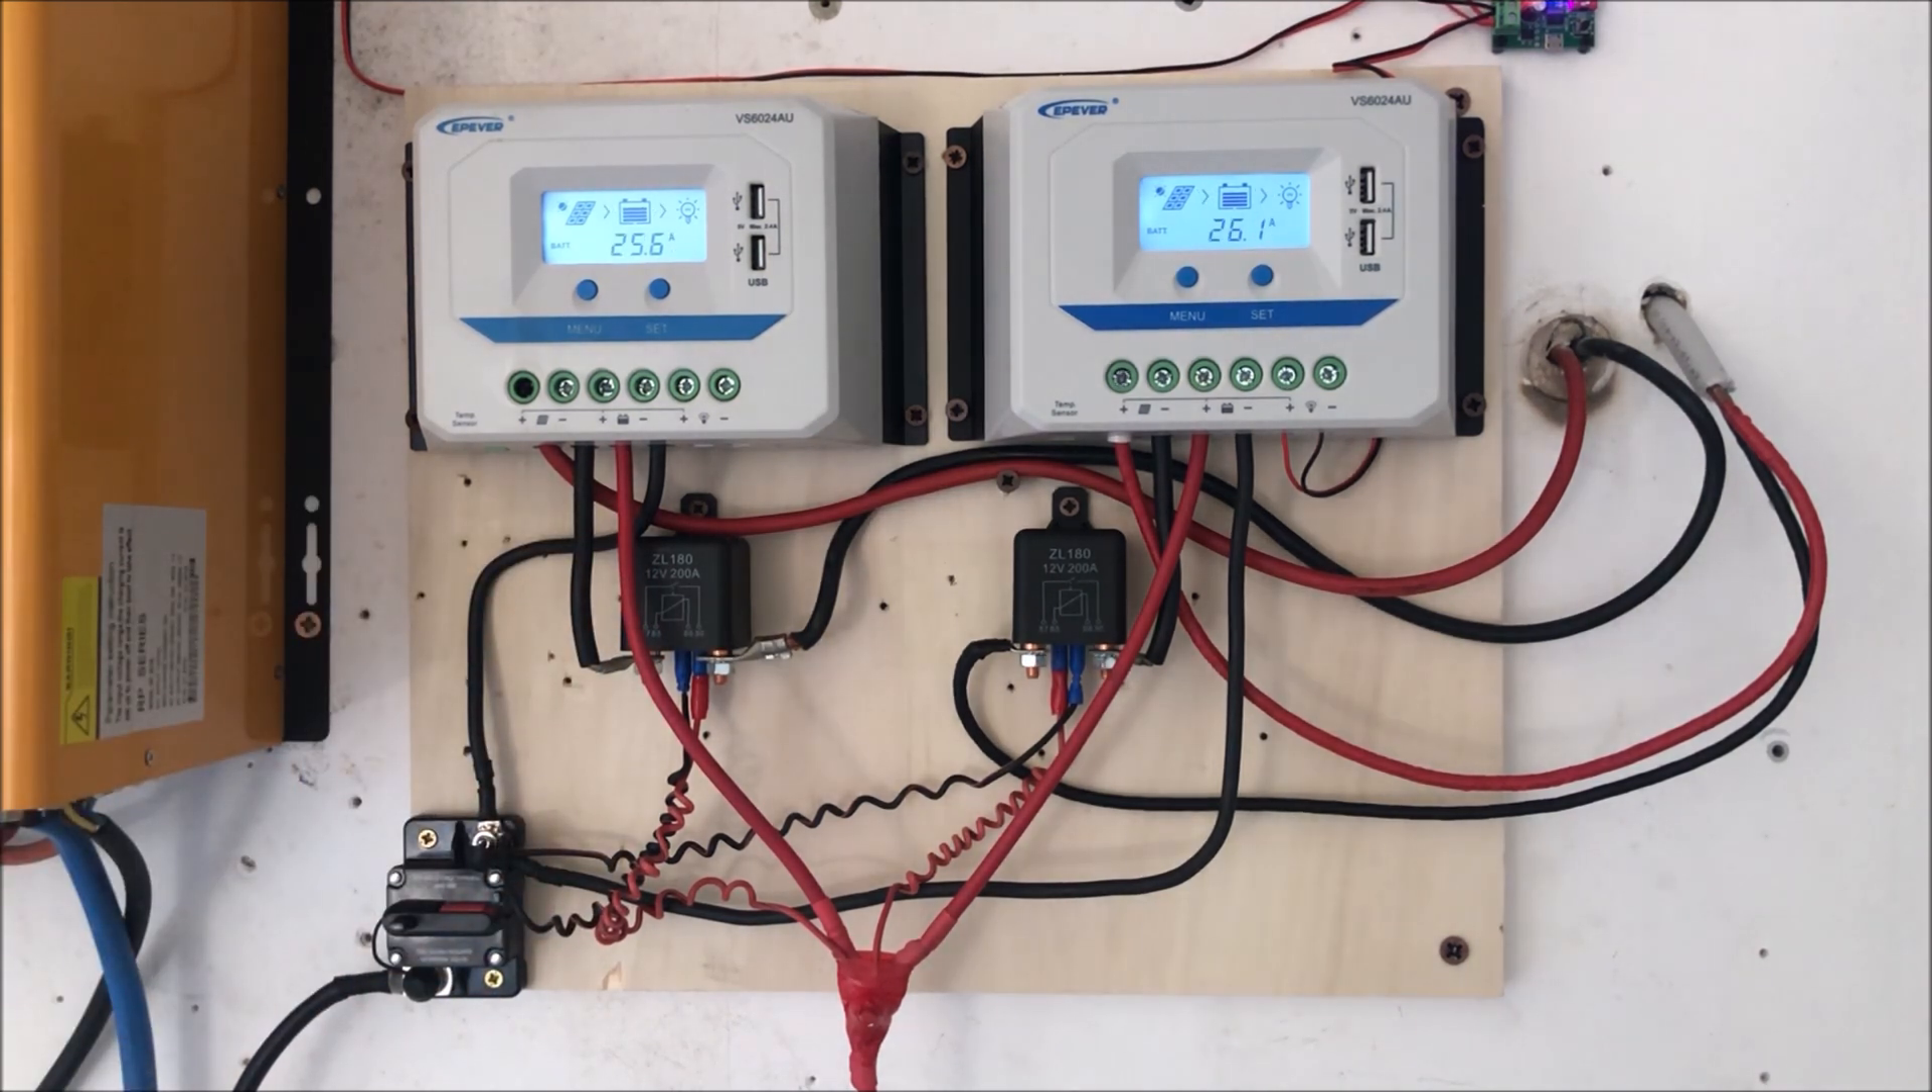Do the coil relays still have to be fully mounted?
No.